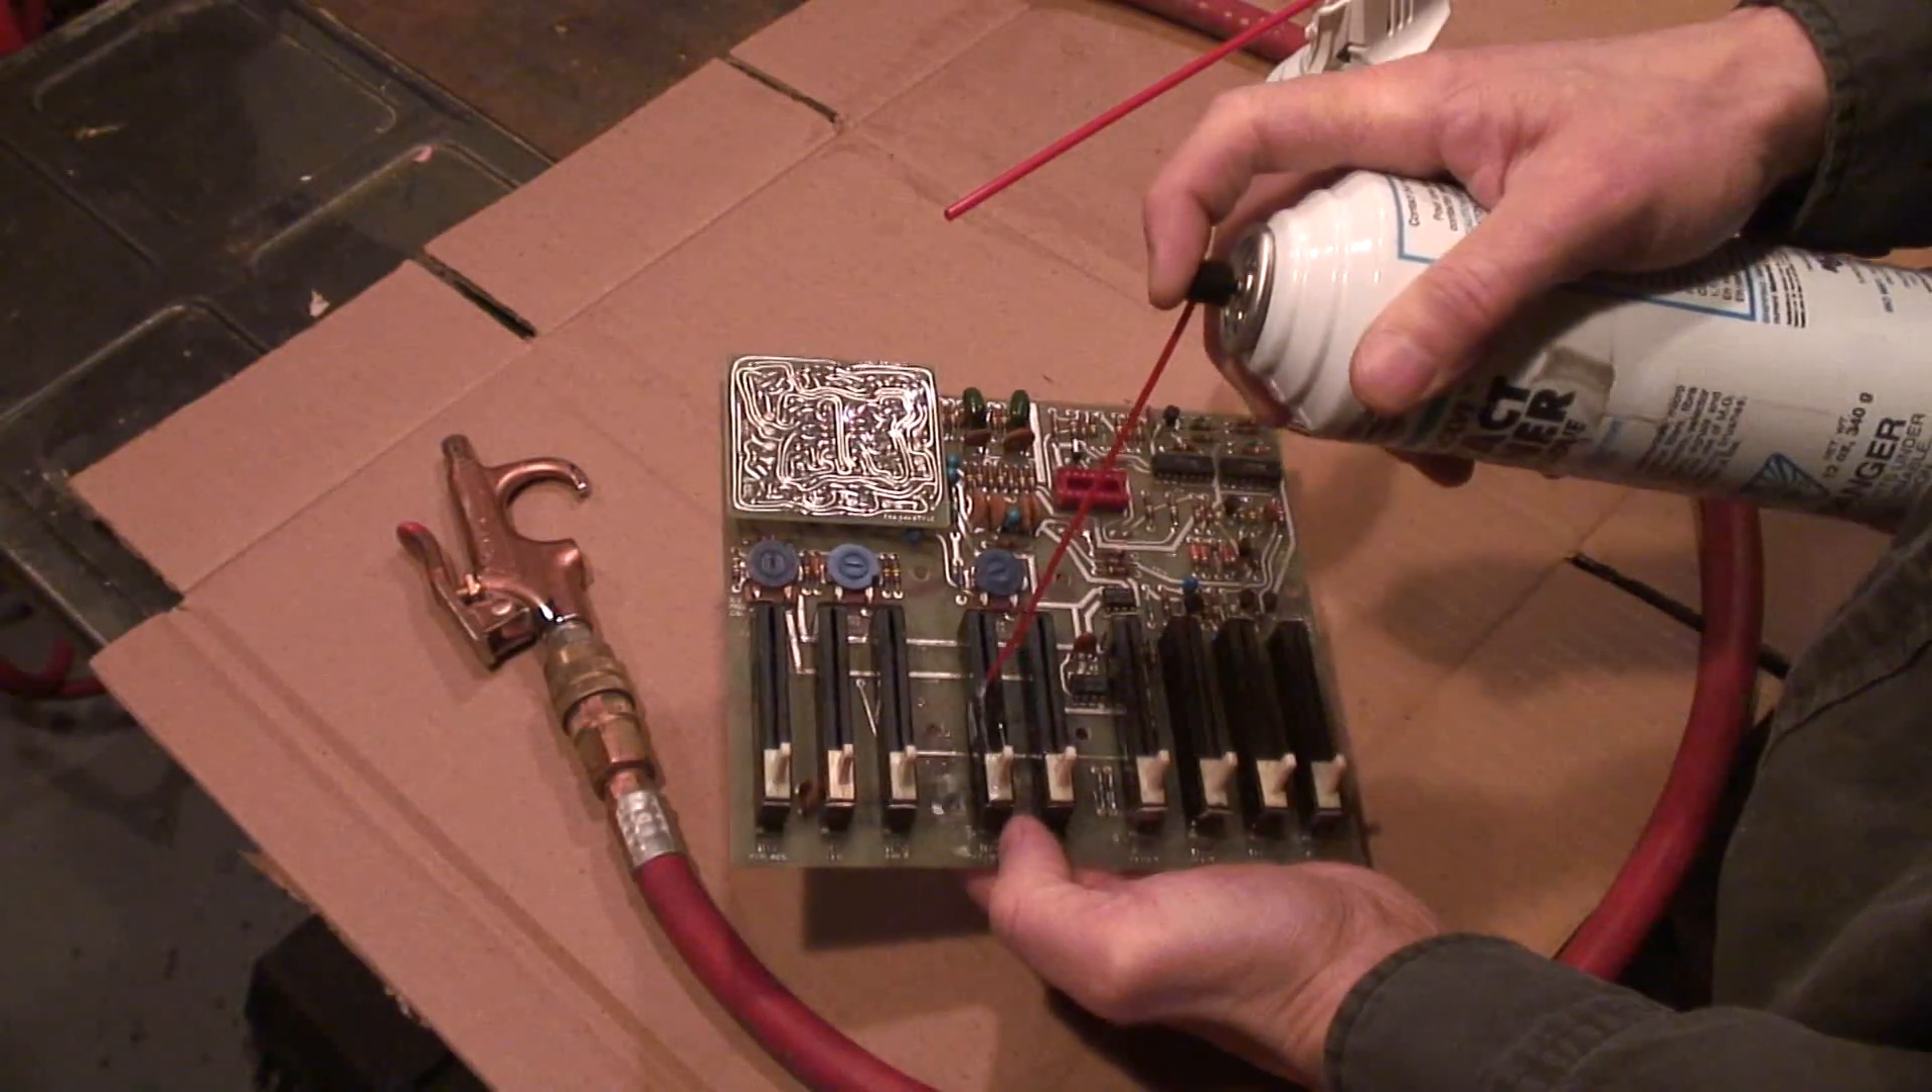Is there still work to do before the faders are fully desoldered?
Yes.